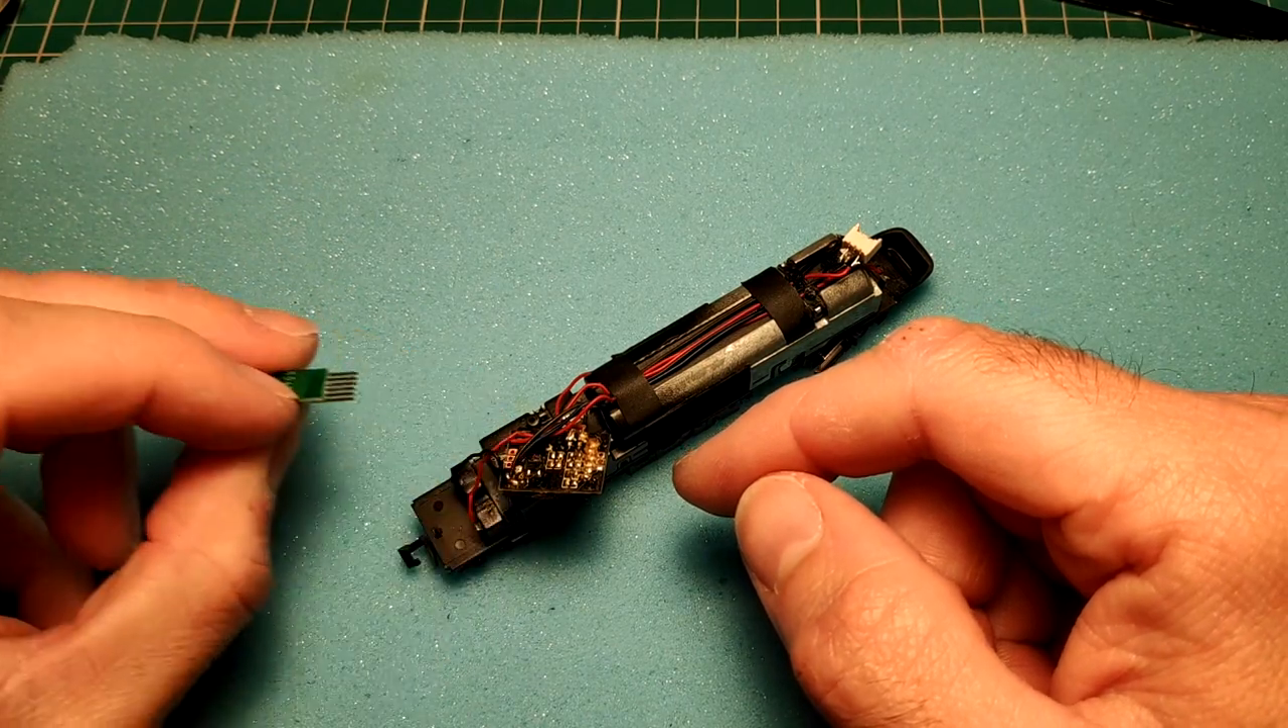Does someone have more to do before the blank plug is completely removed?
No.